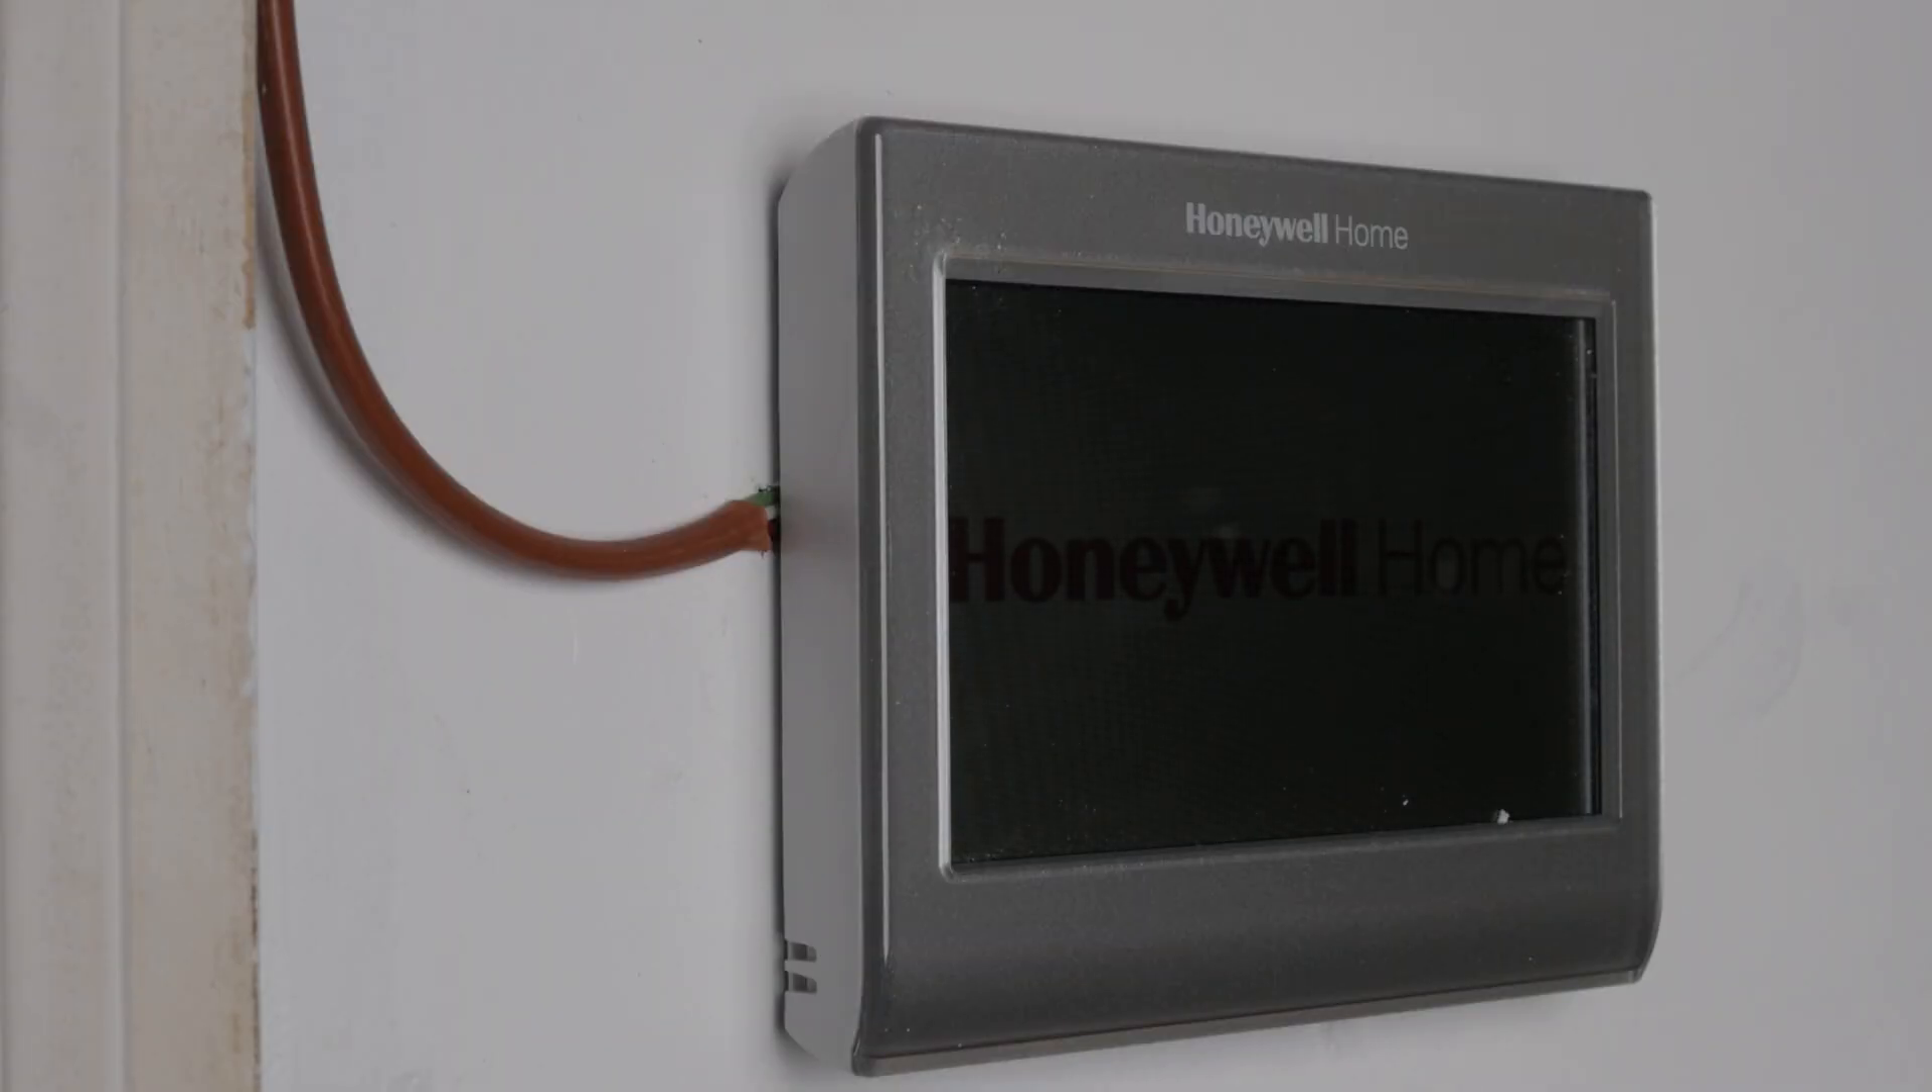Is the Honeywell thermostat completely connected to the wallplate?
Yes.